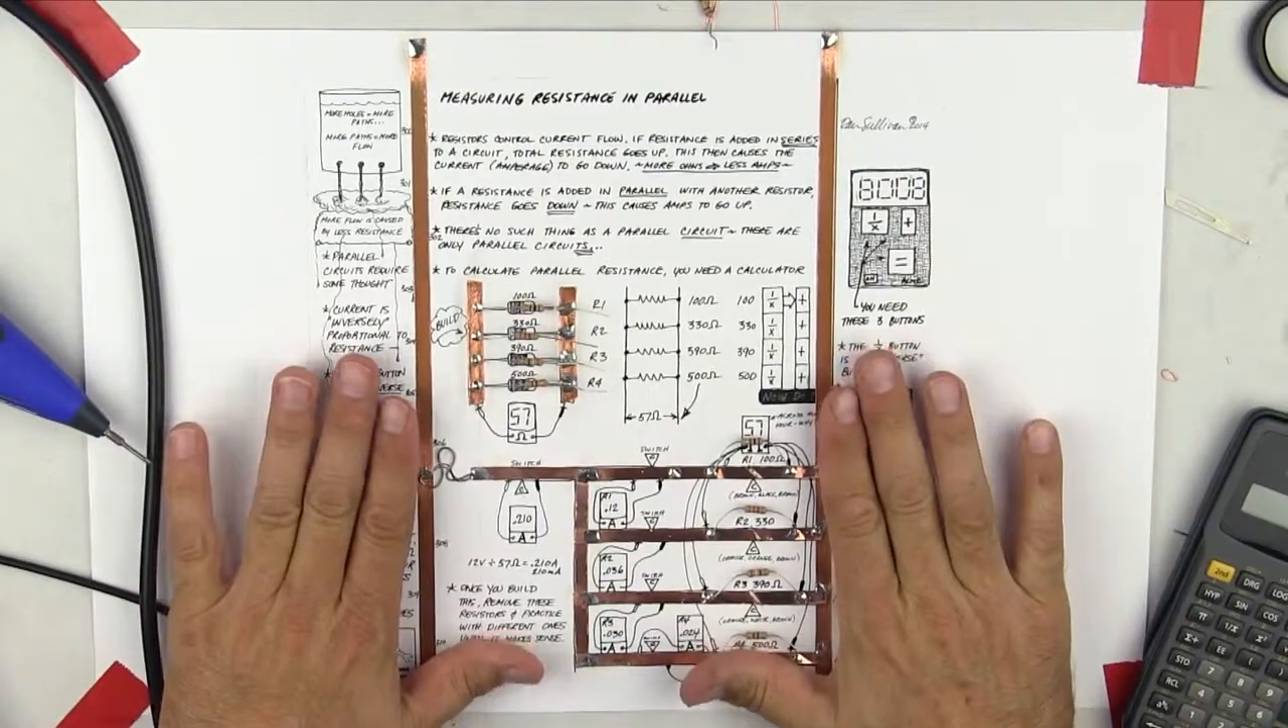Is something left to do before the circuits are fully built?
No.